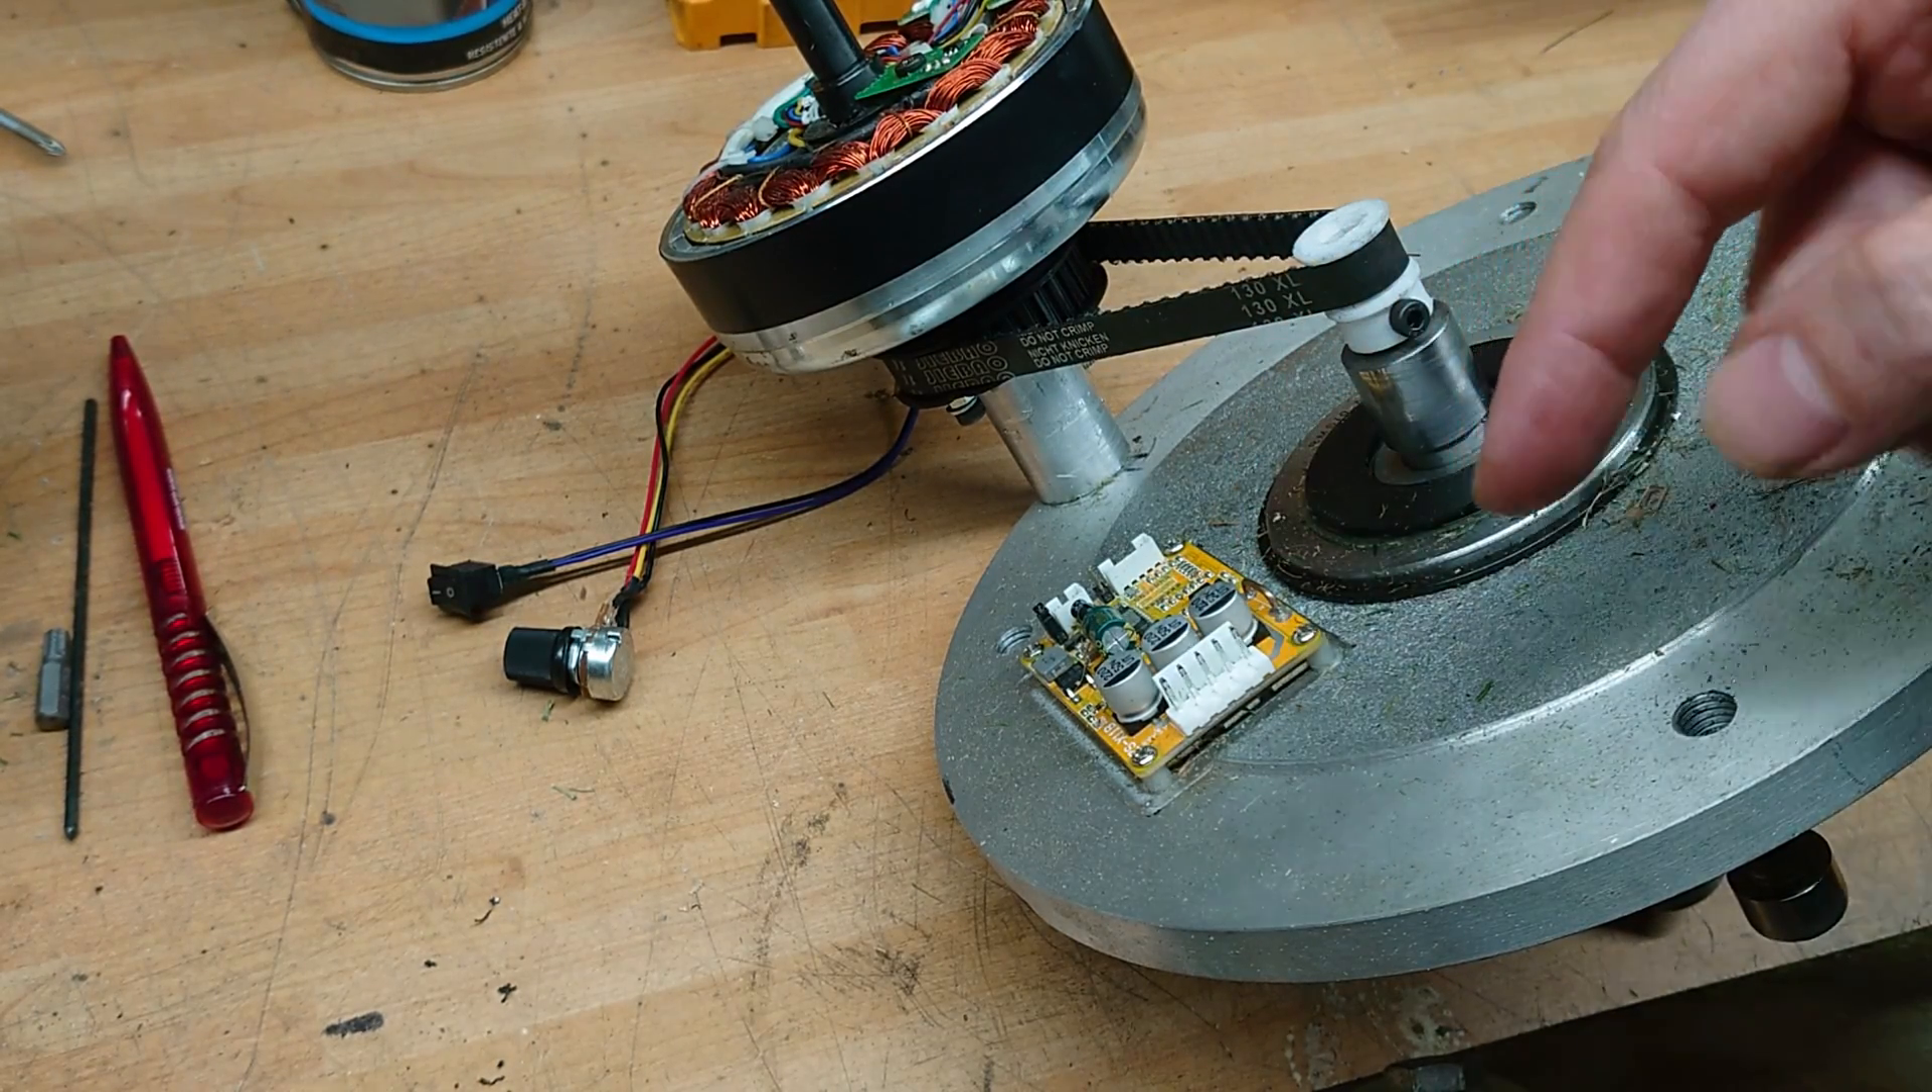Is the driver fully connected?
No.